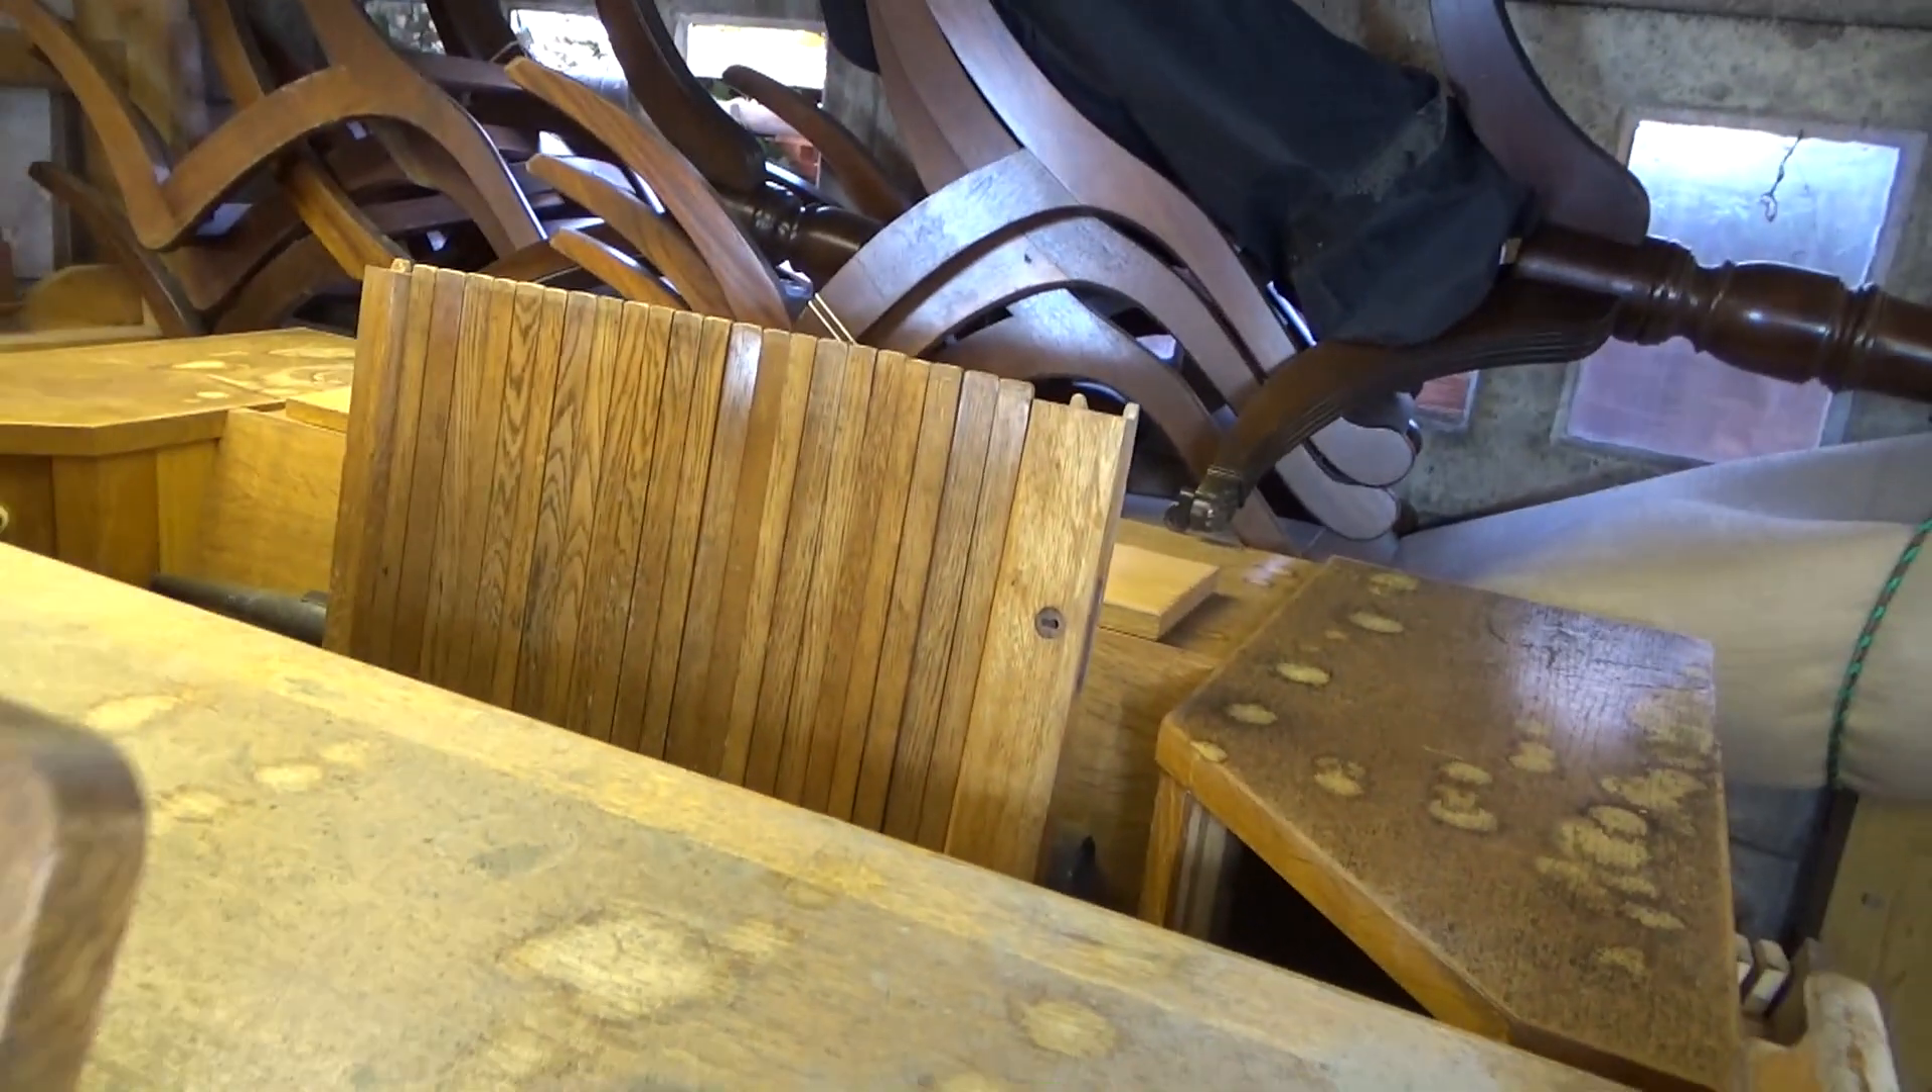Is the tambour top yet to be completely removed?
No.